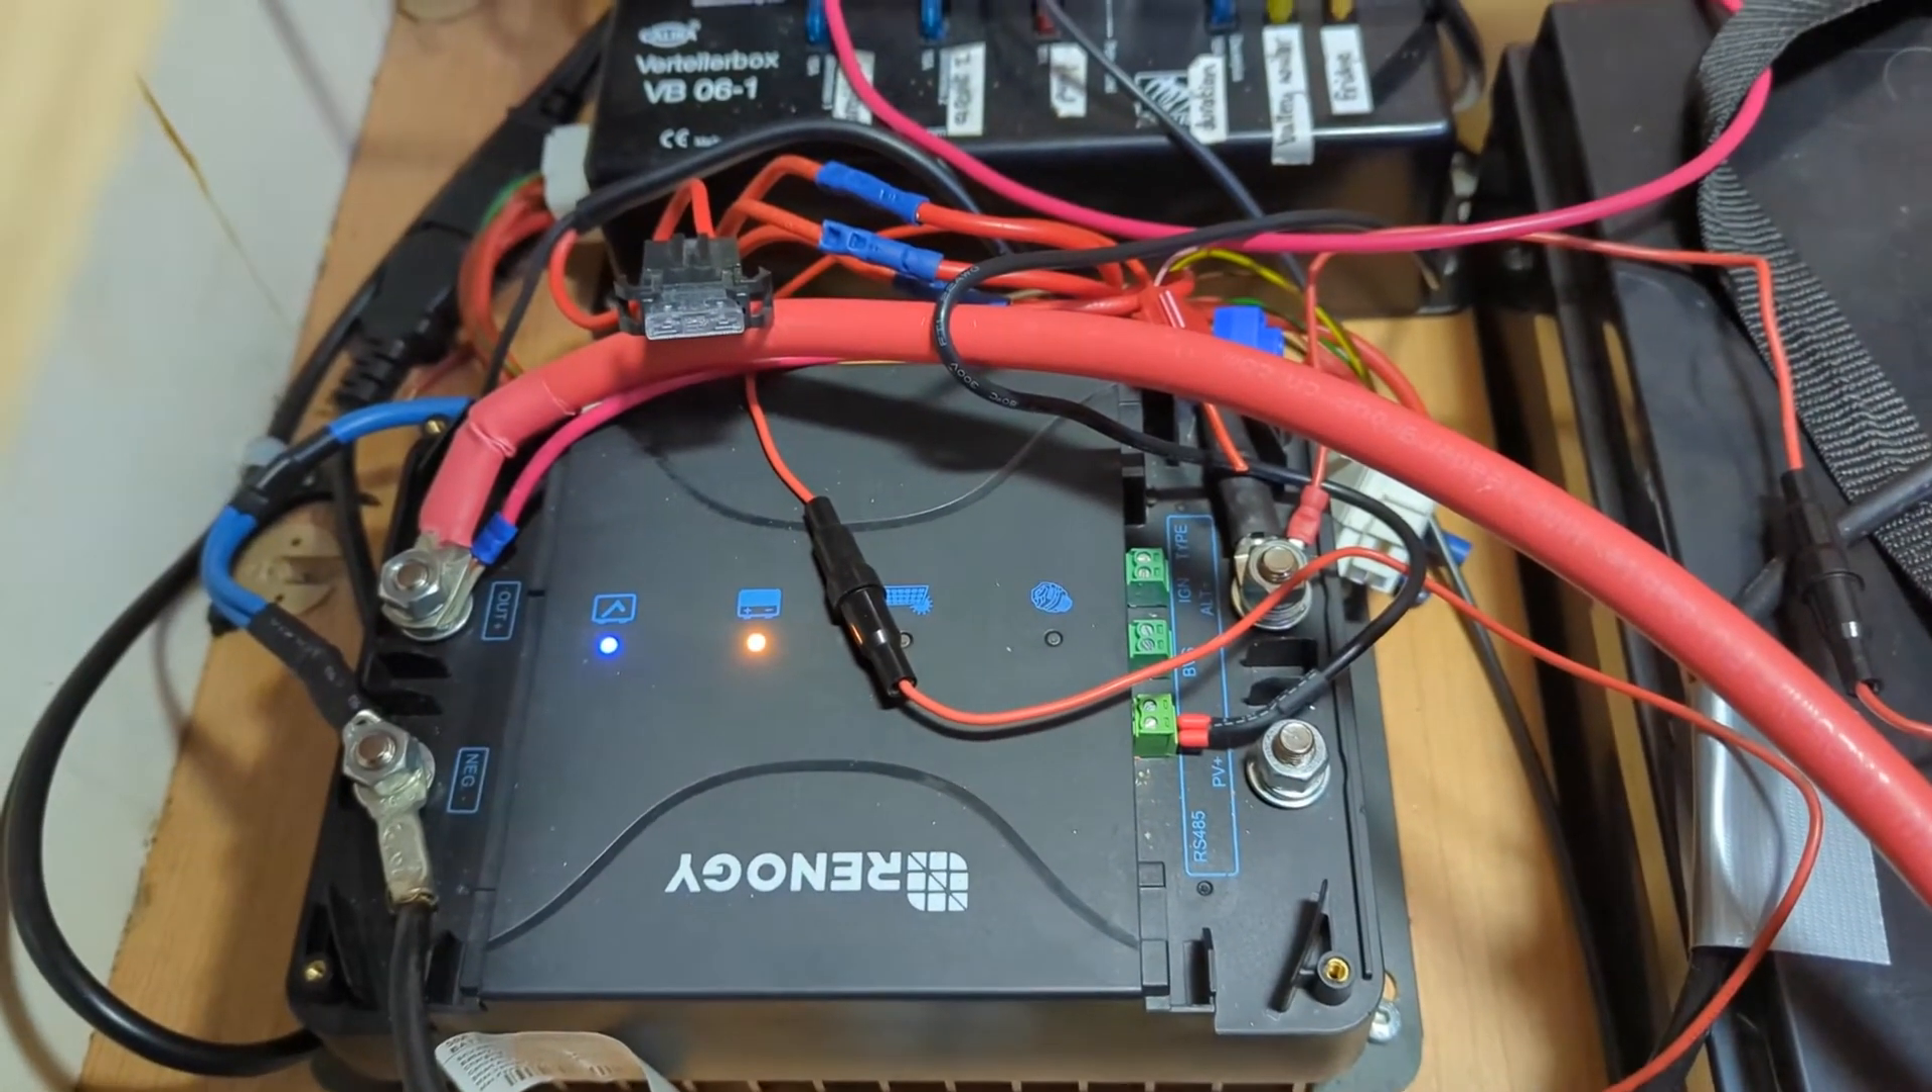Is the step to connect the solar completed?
No.